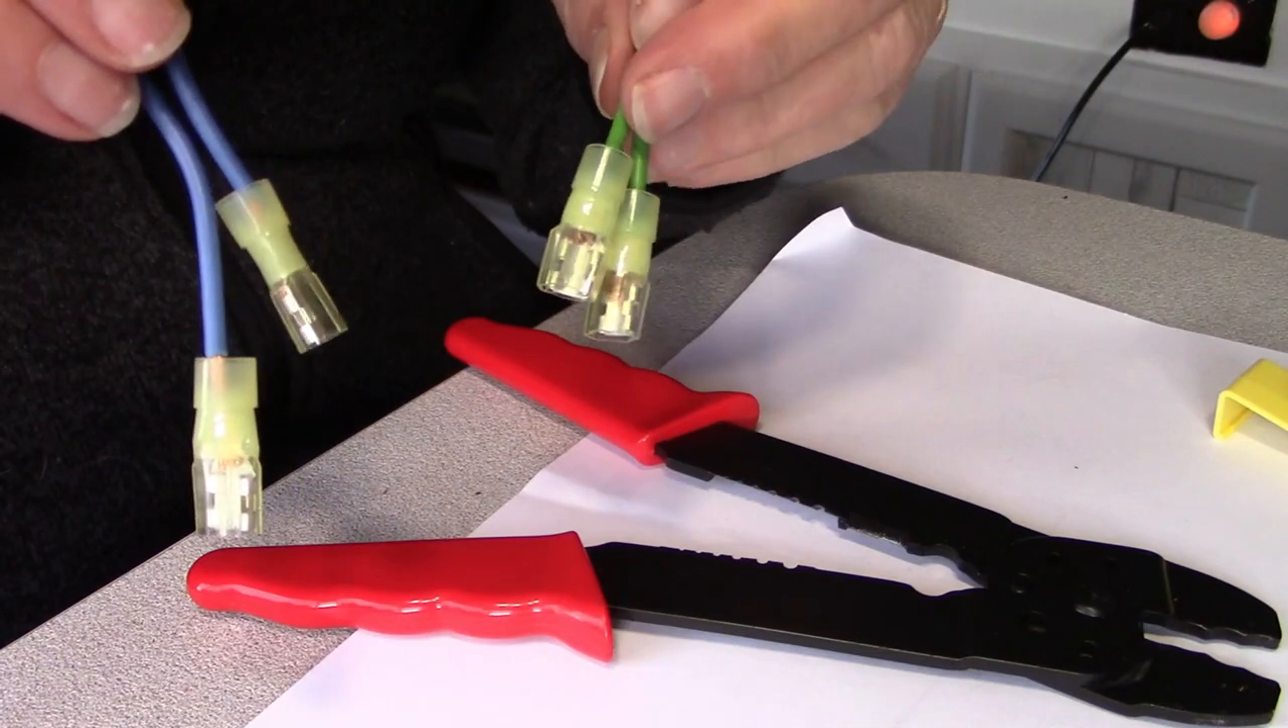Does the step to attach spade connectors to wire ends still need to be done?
No.